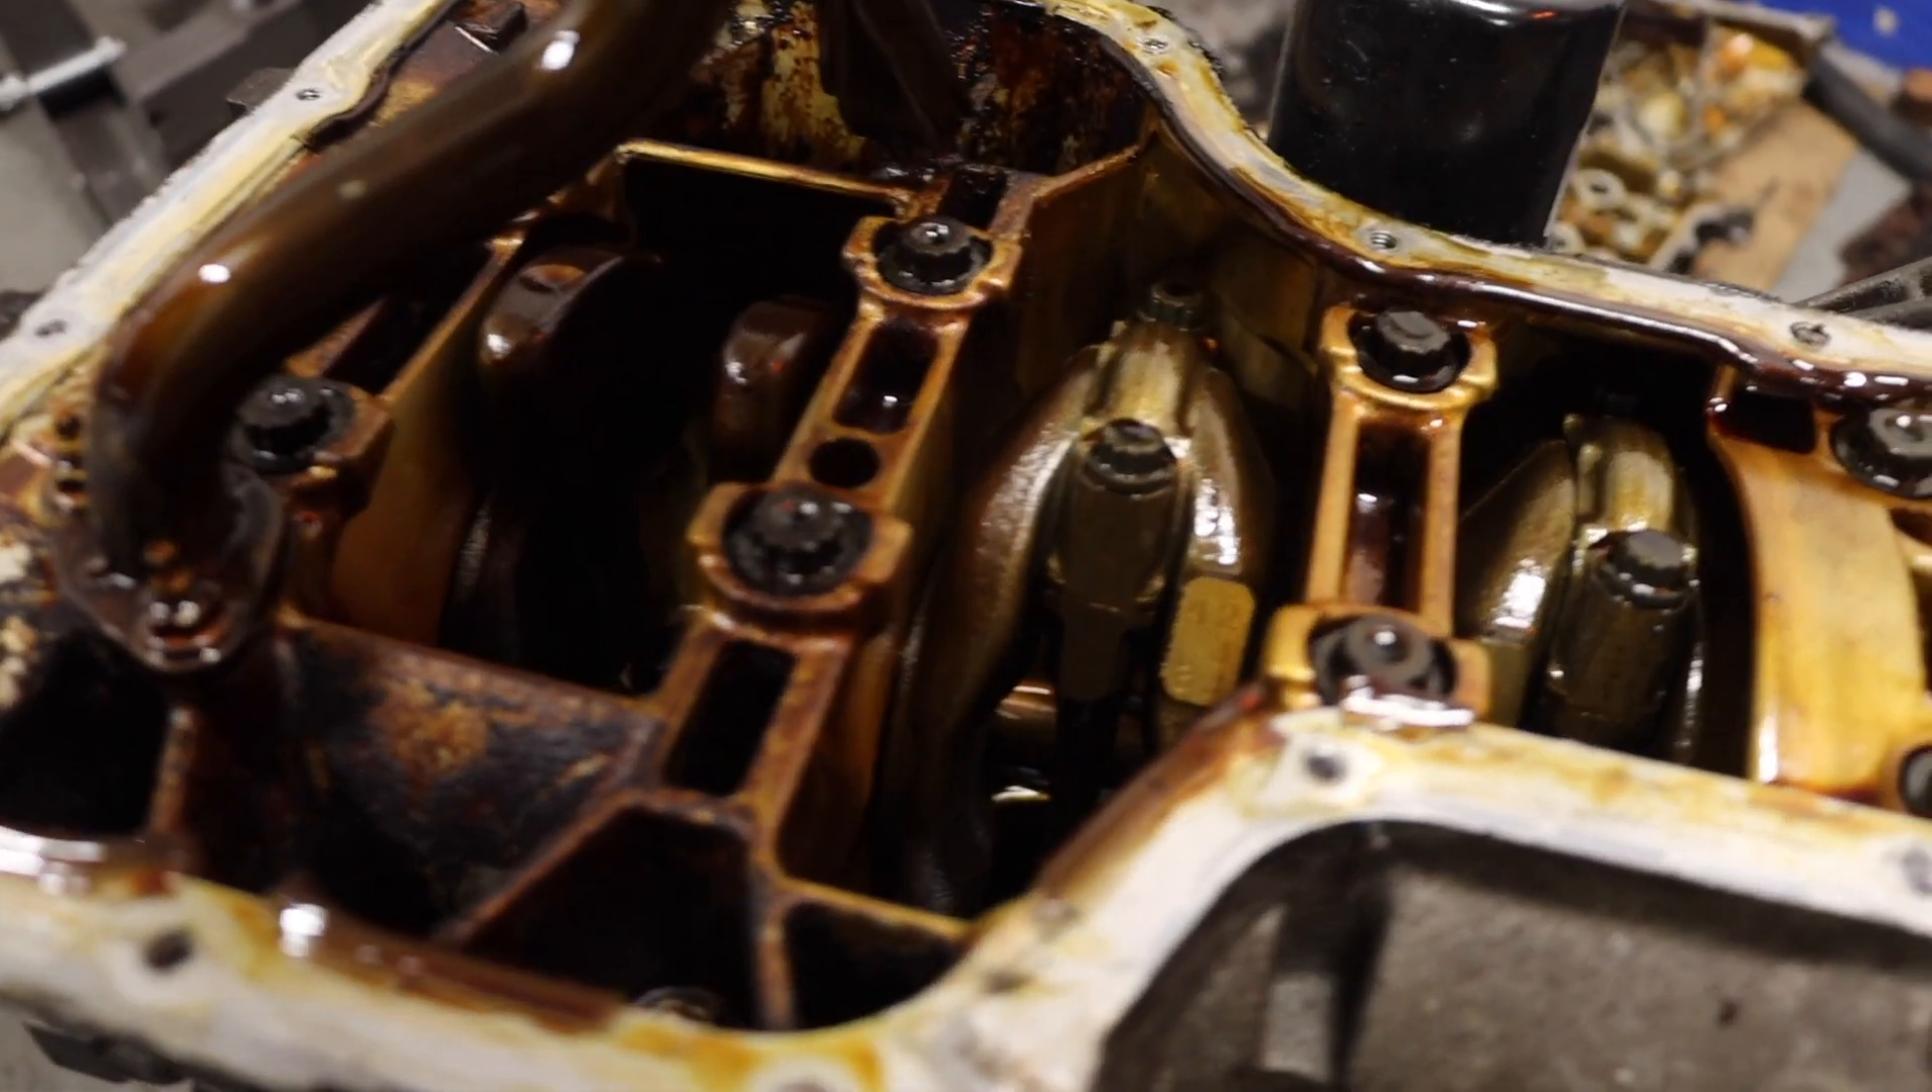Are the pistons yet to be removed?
Yes.